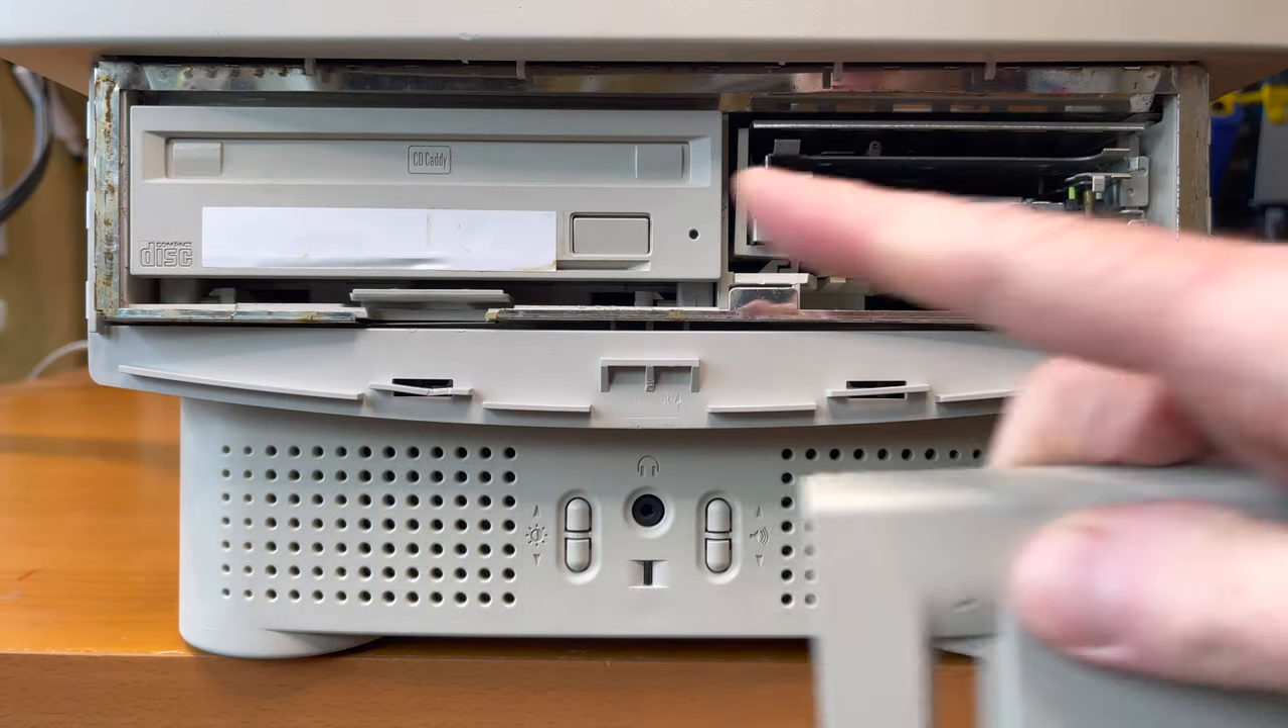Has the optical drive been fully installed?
Yes.